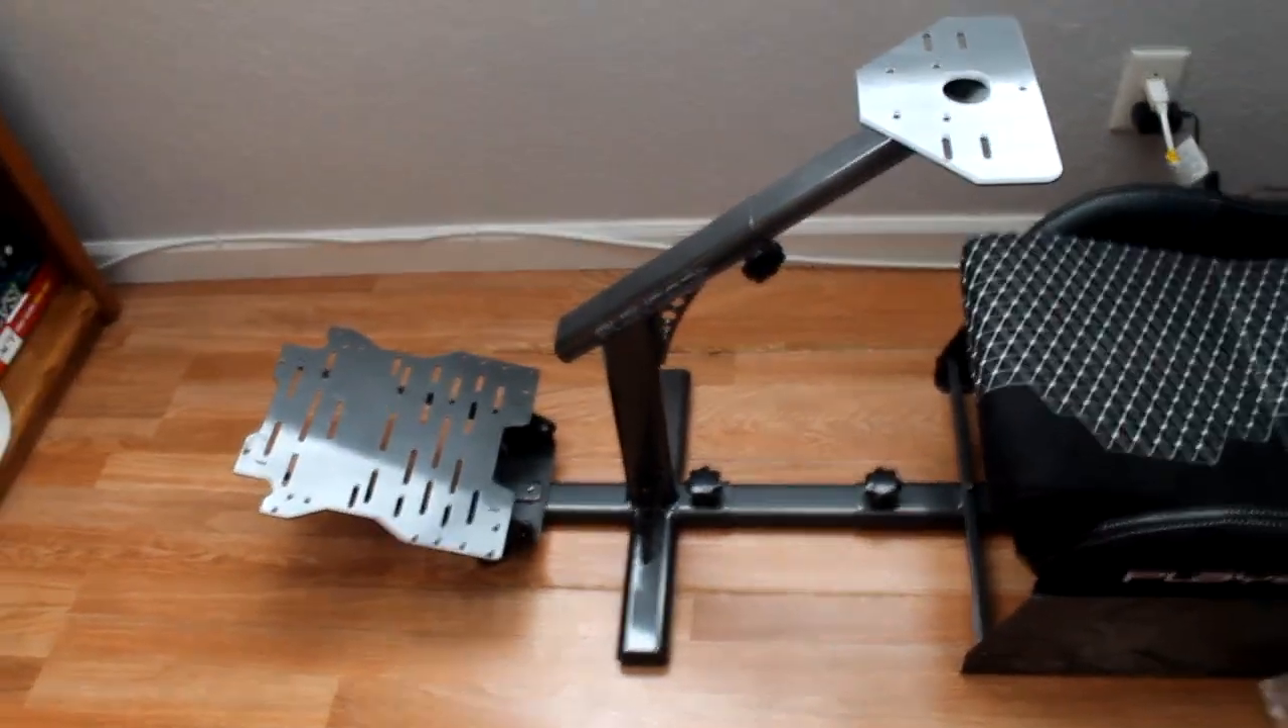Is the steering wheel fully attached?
No.